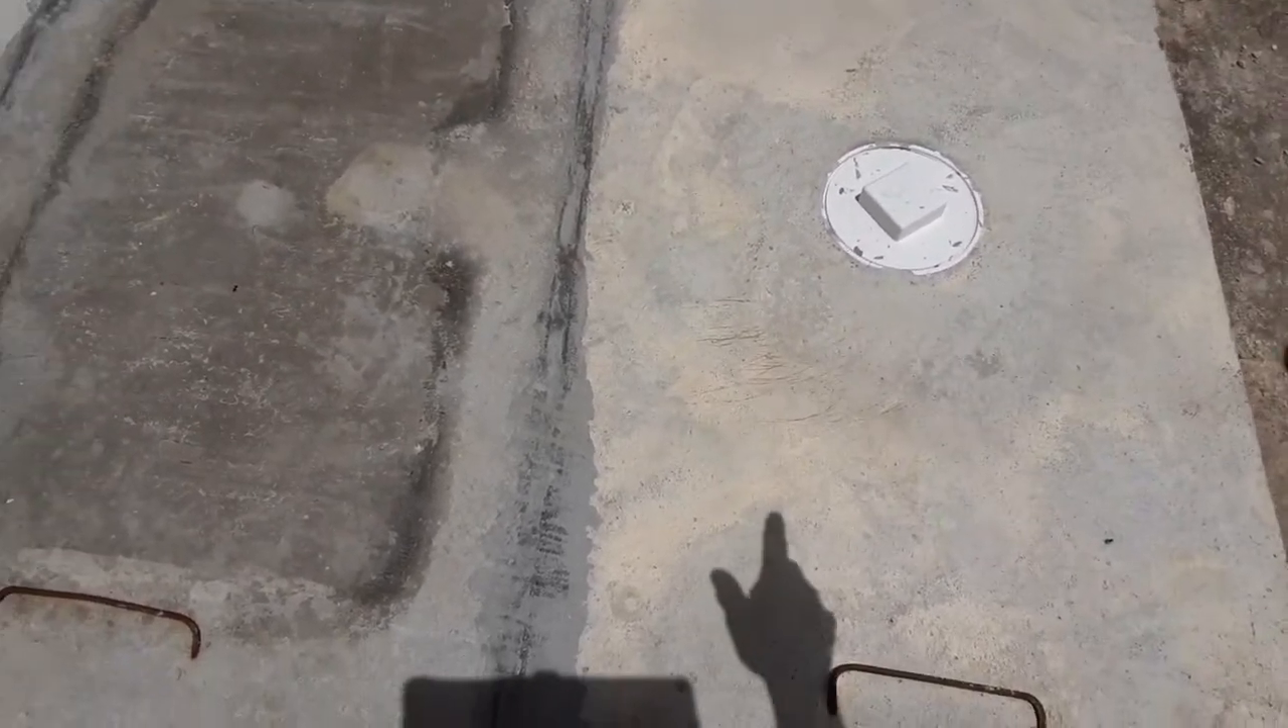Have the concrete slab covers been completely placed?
Yes.